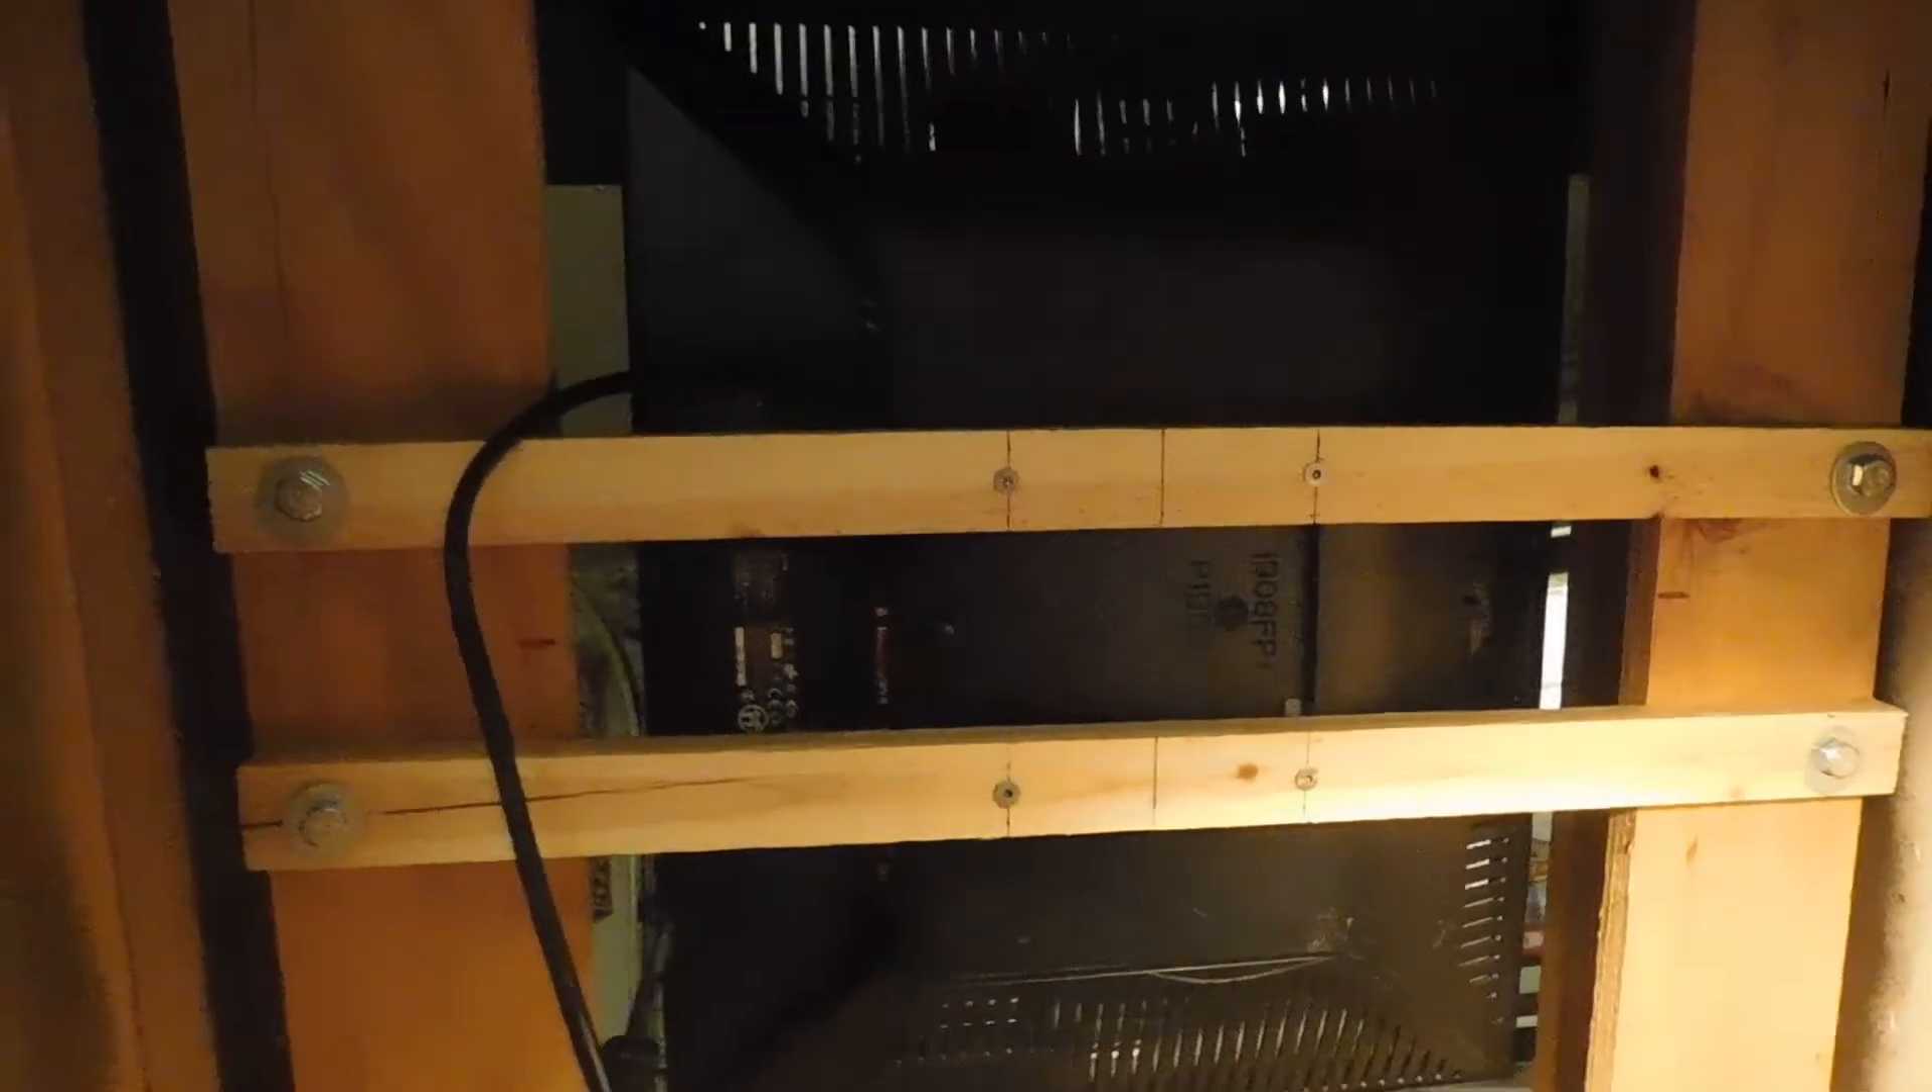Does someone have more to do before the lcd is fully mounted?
No.